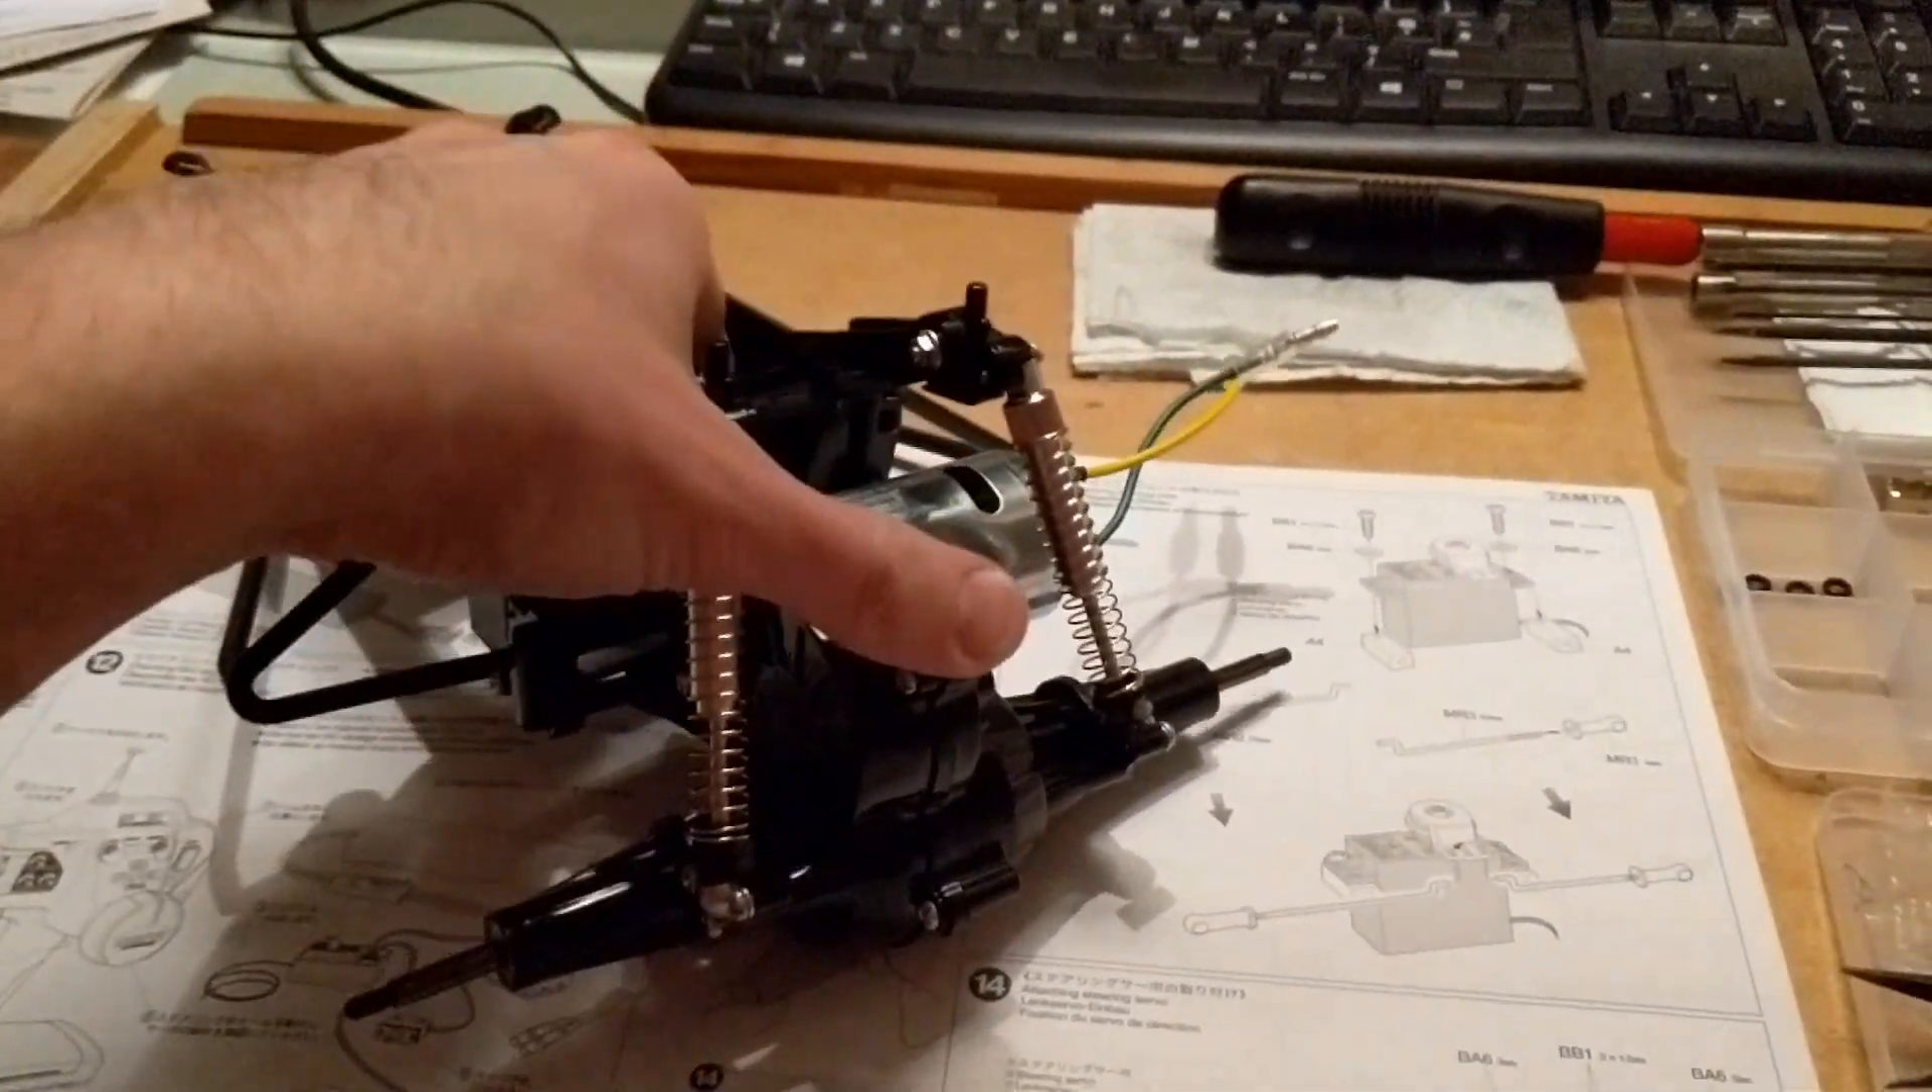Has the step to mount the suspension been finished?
Yes.